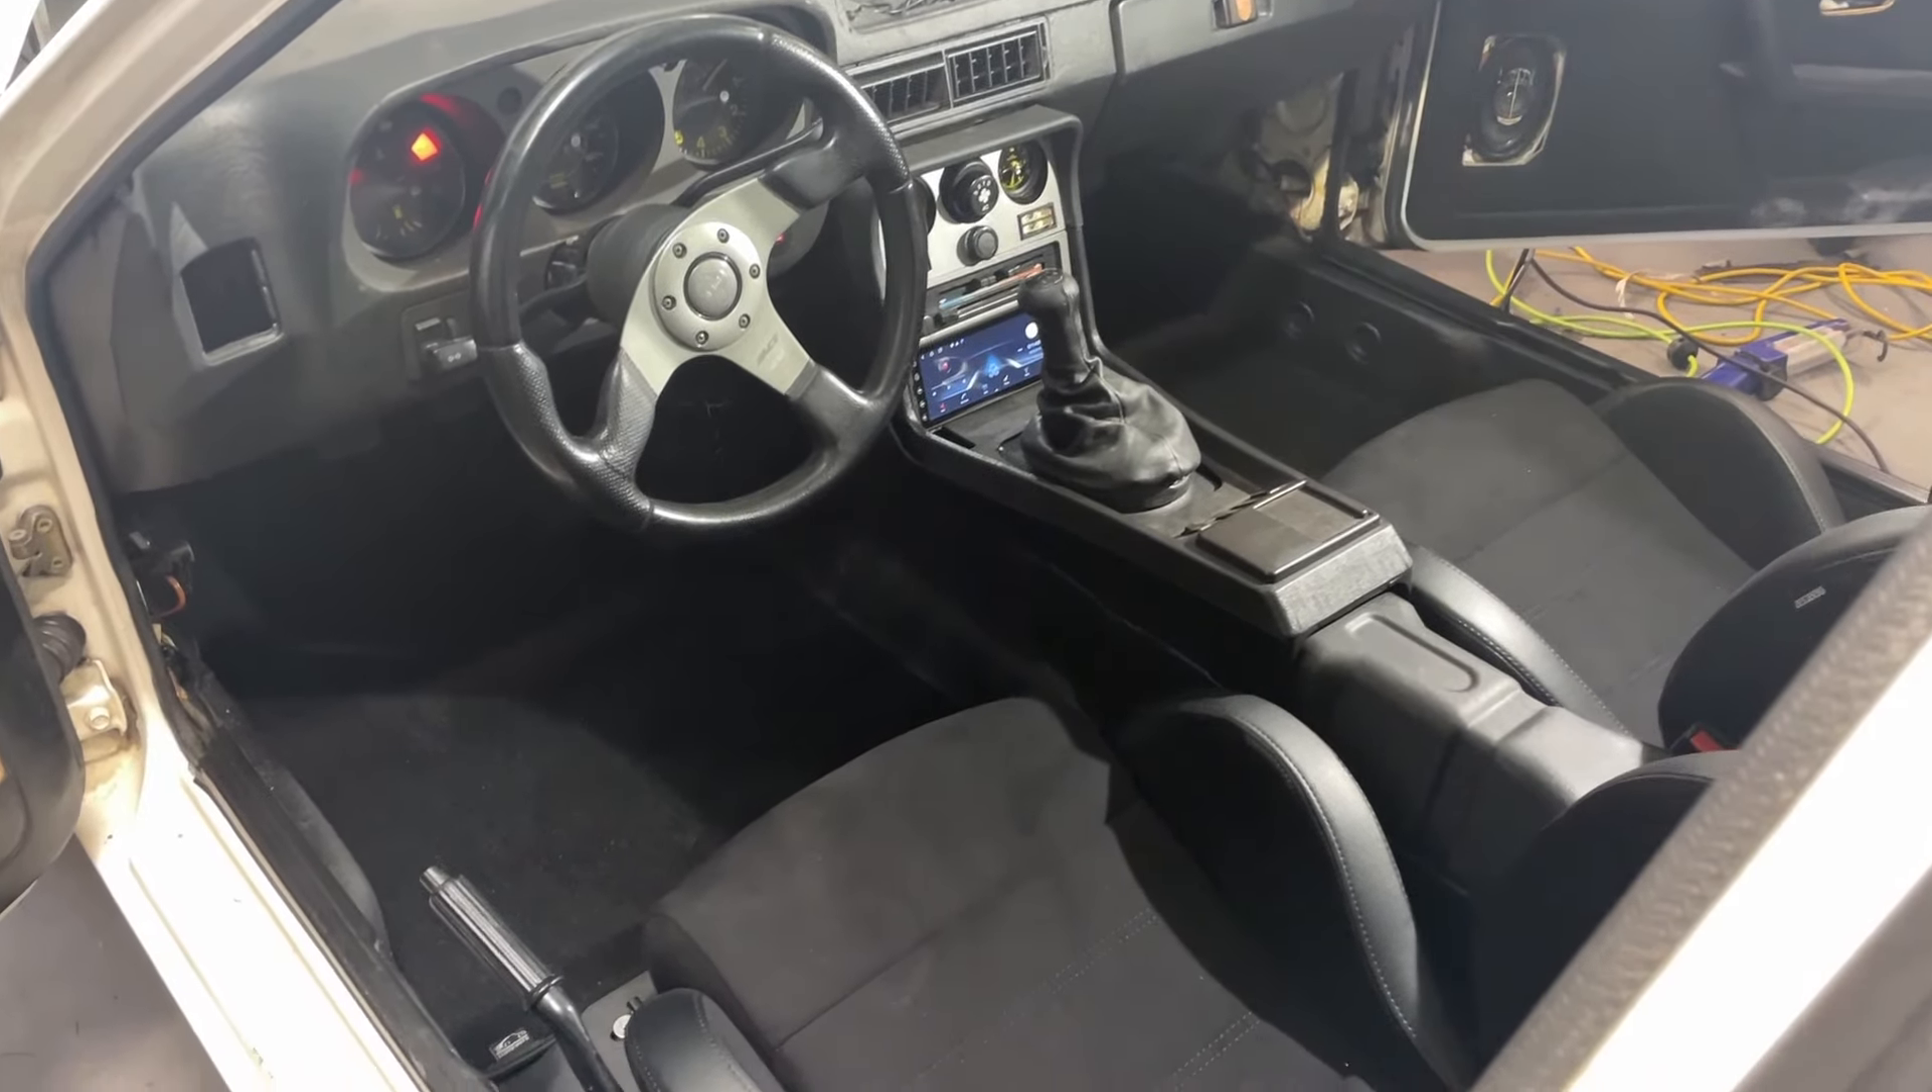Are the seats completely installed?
Yes.